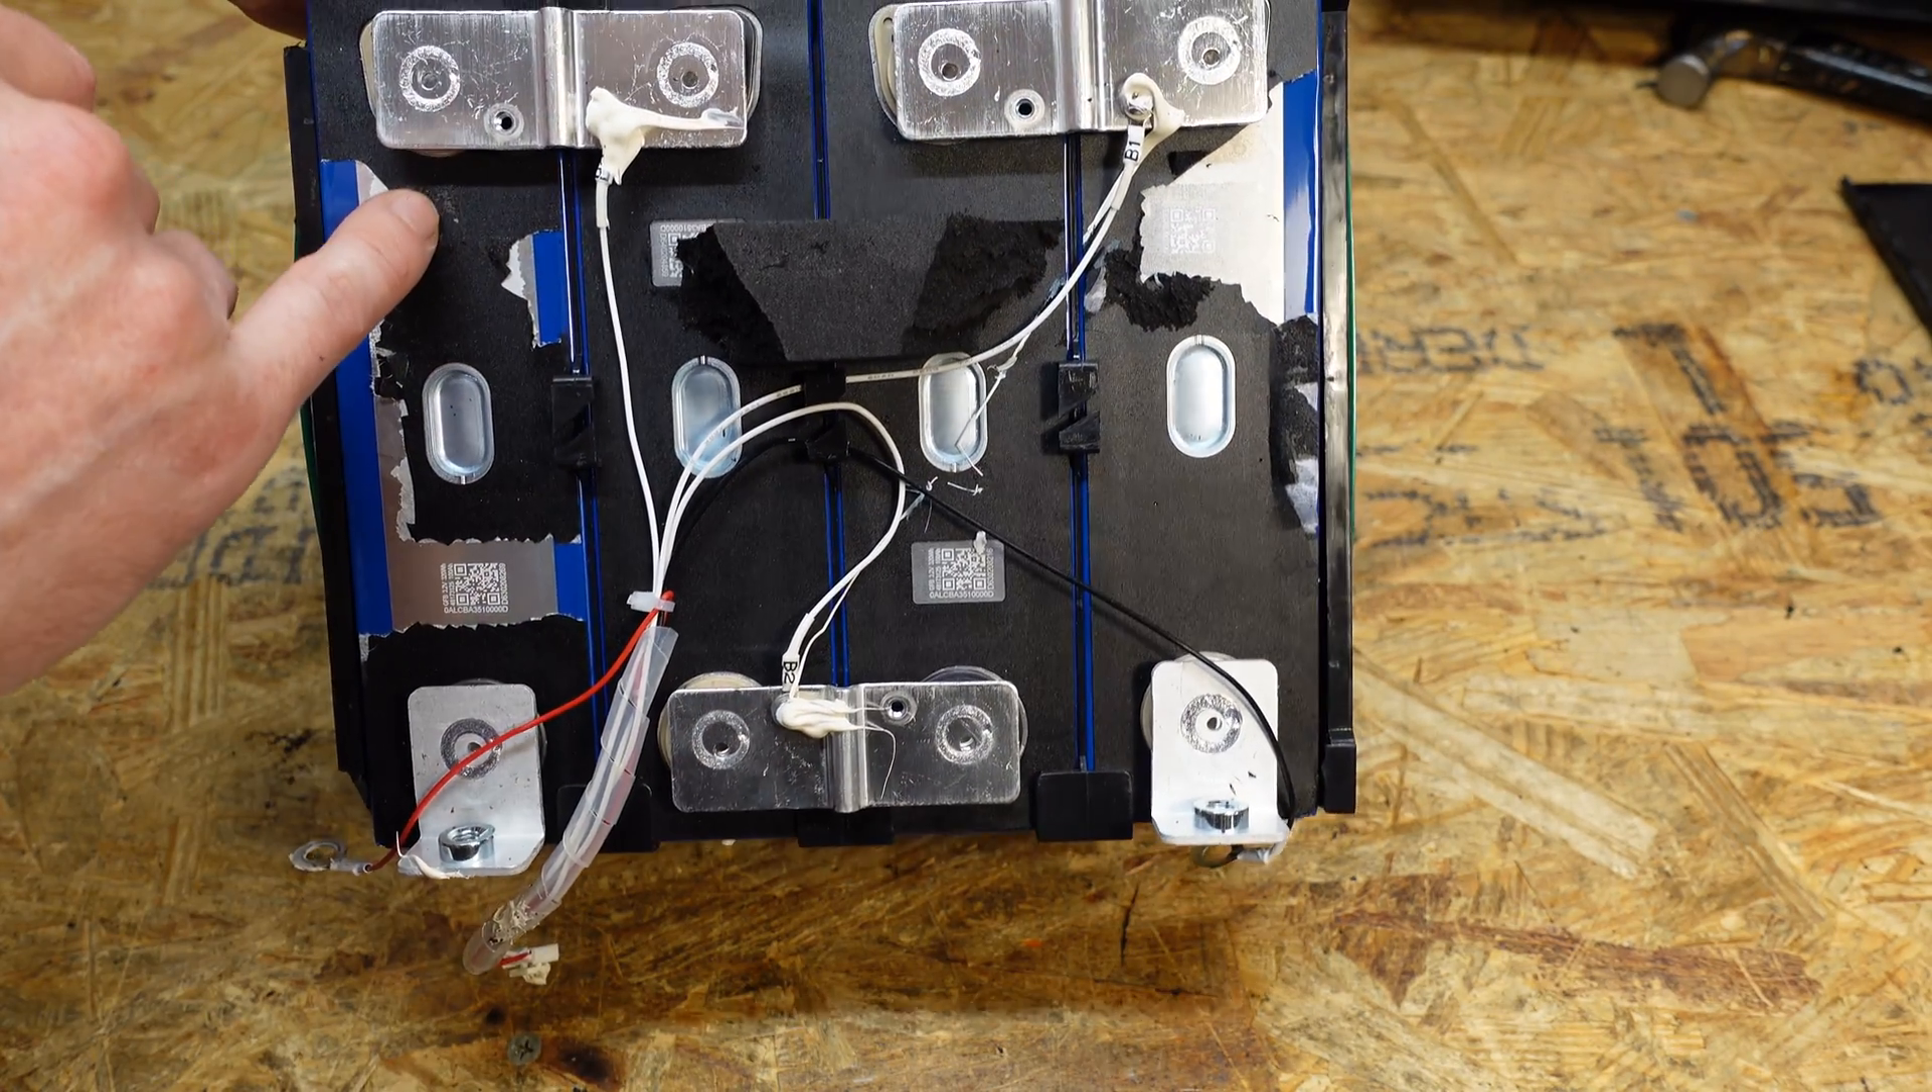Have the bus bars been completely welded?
Yes.